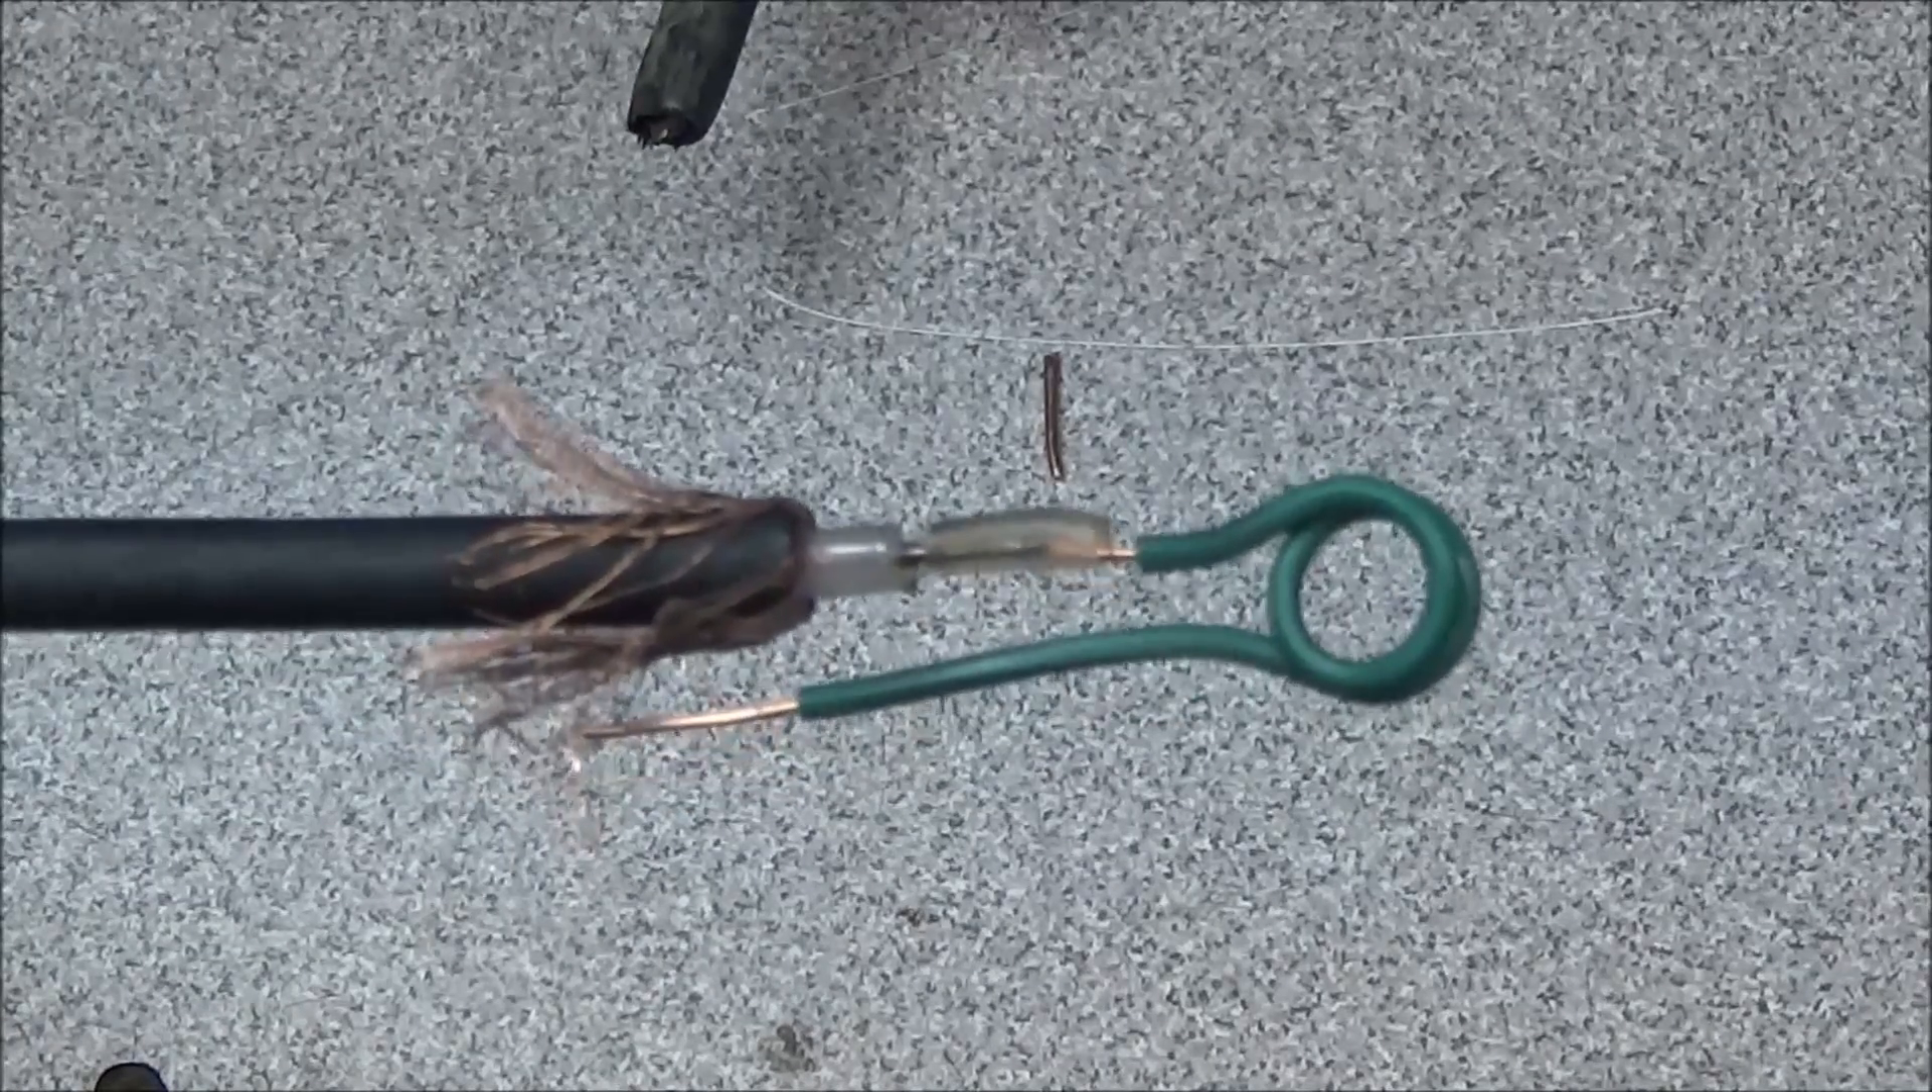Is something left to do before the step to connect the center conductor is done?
No.